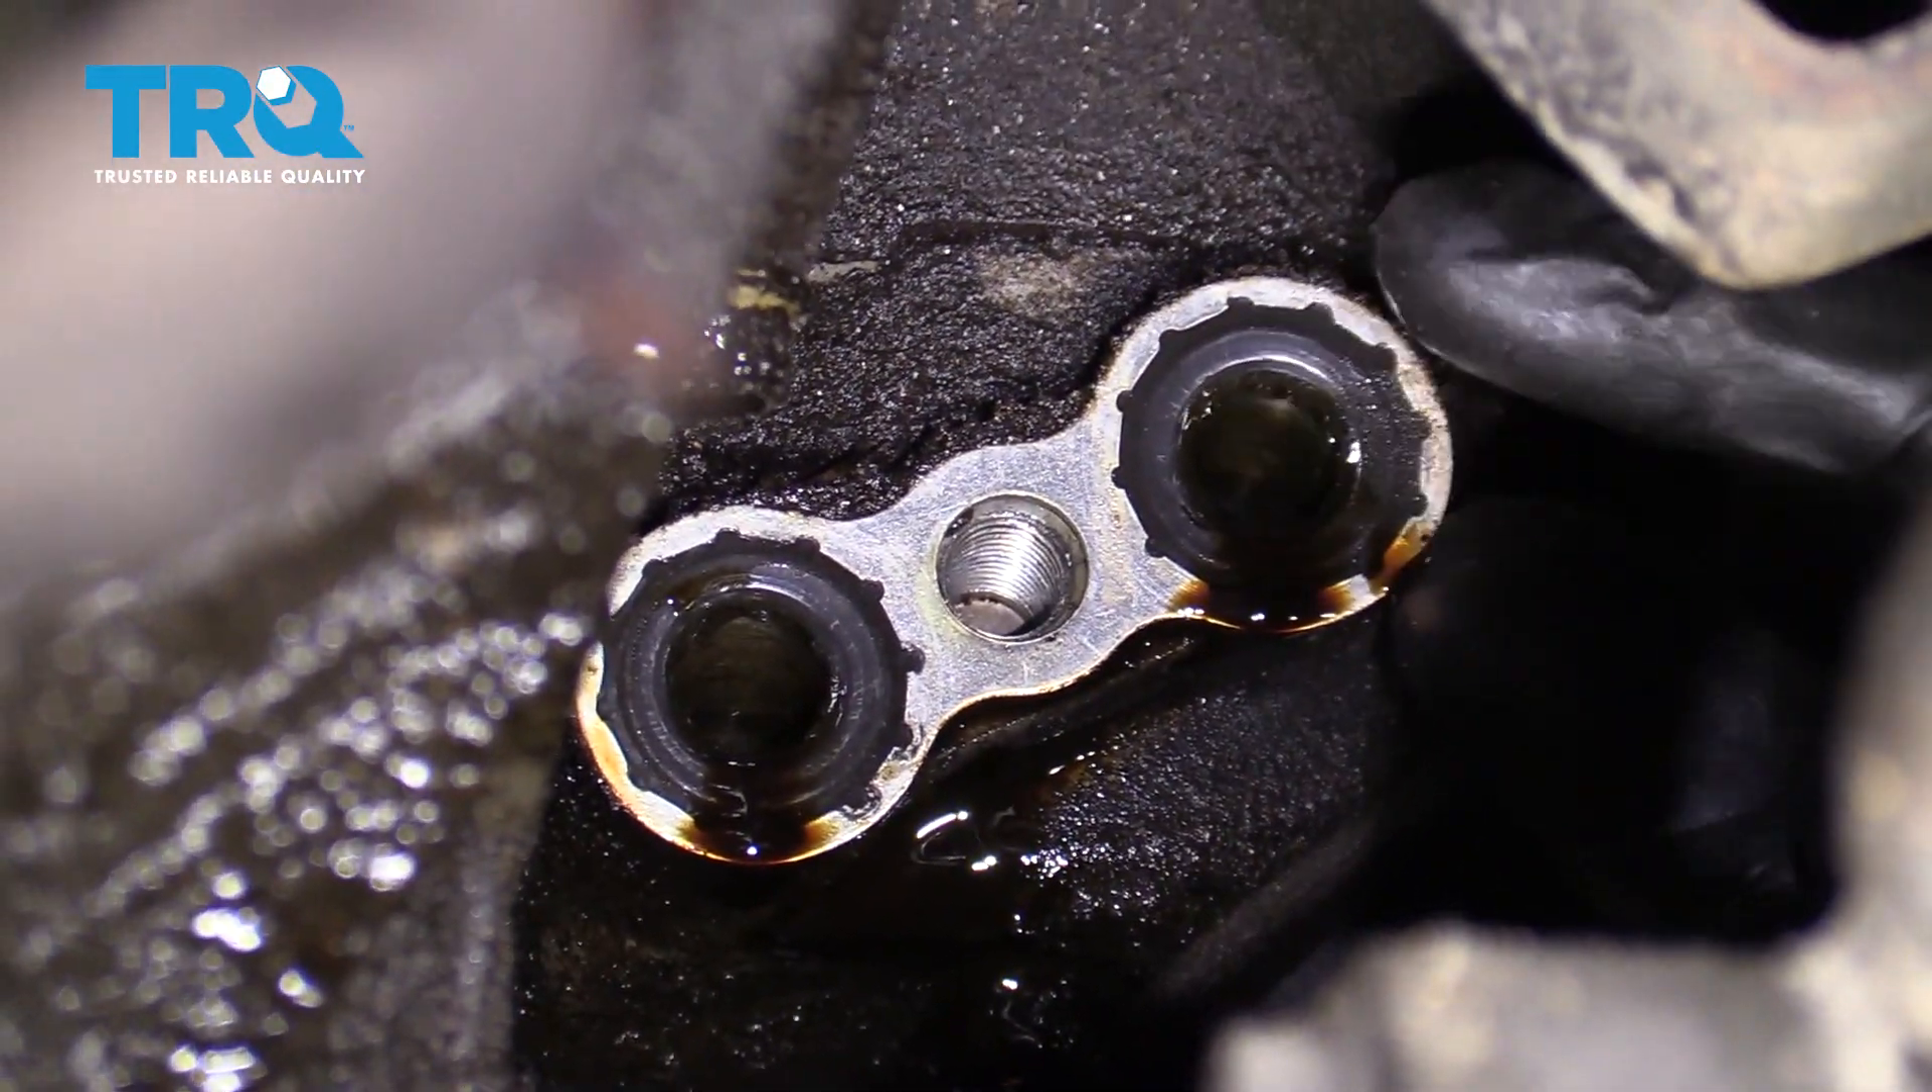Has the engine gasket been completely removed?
No.